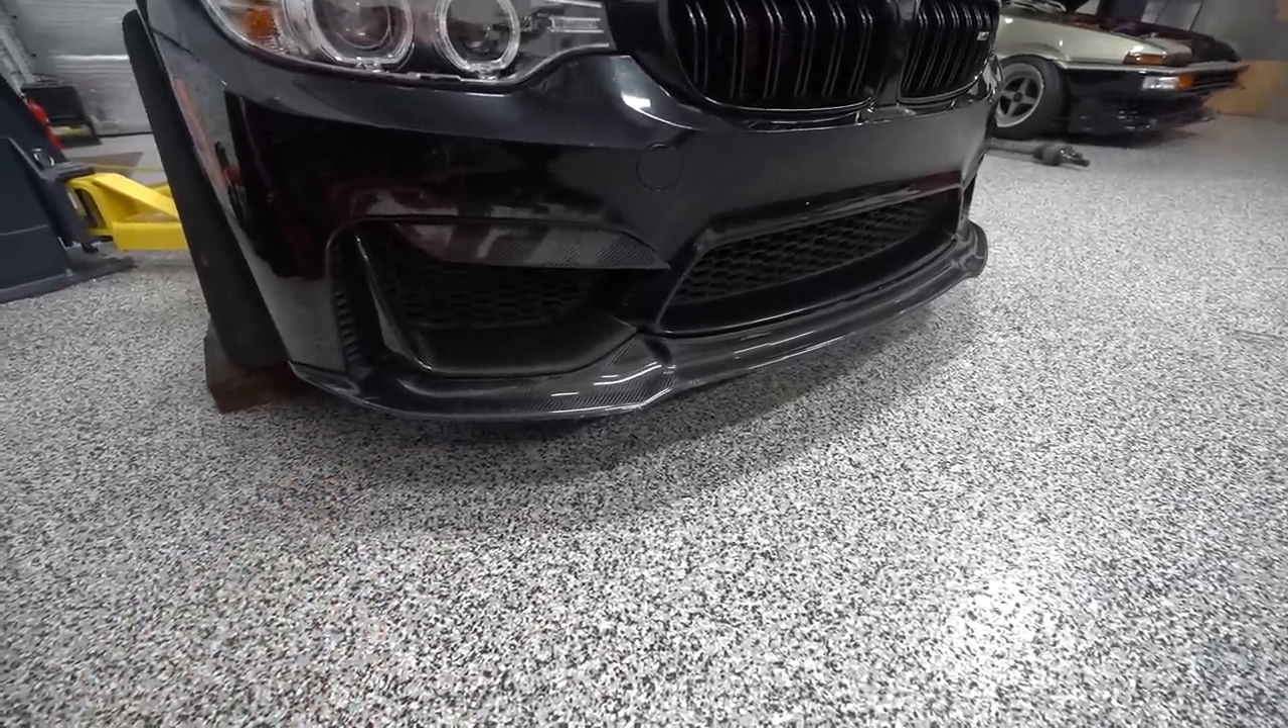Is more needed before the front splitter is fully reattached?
No.